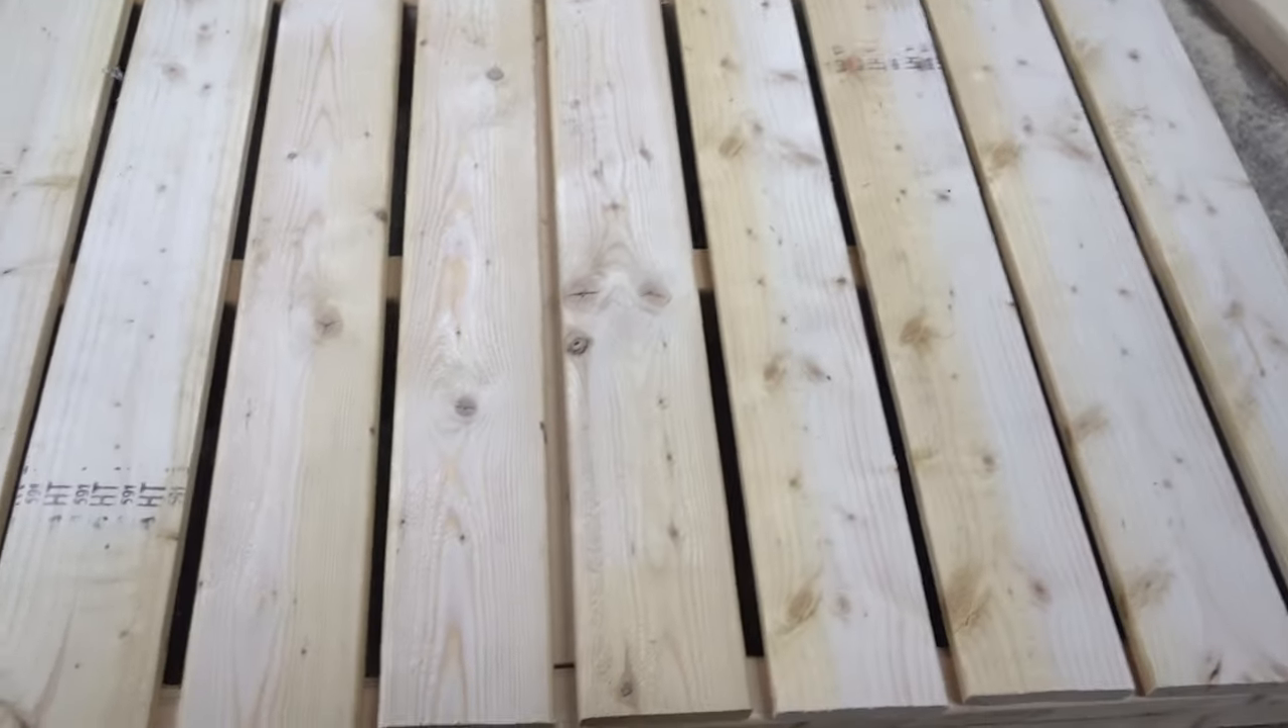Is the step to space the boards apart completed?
Yes.